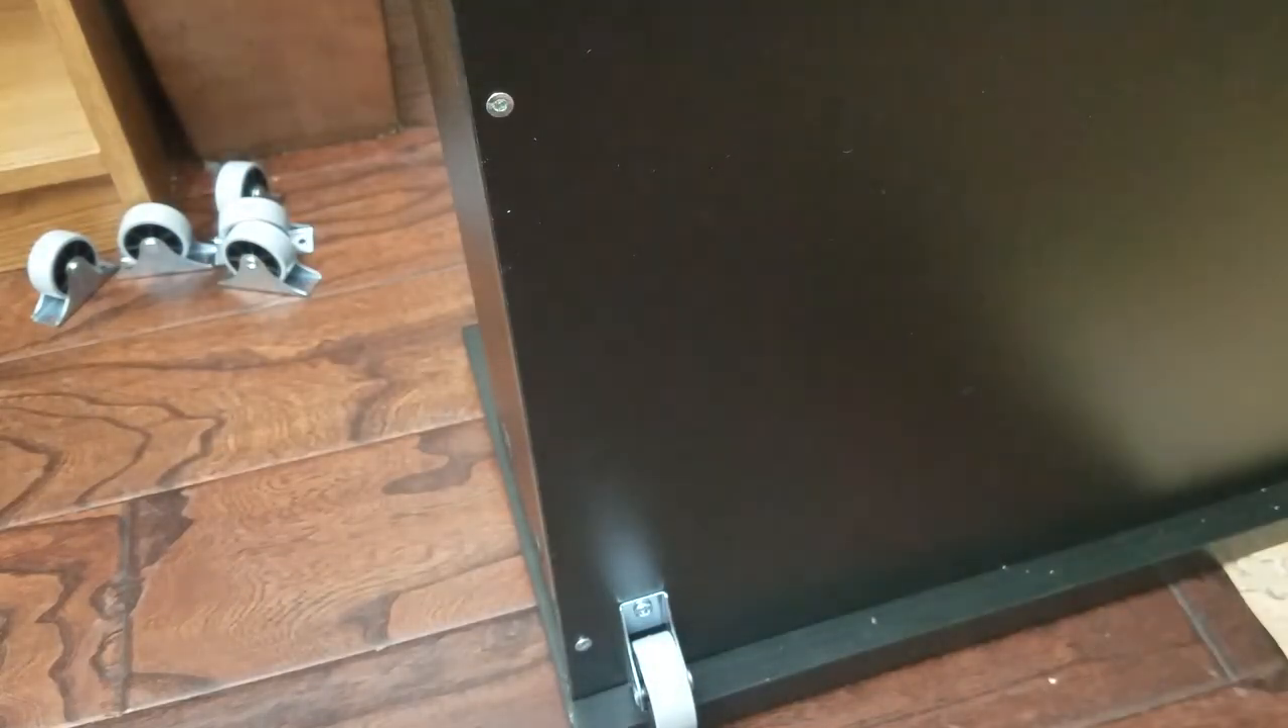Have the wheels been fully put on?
No.